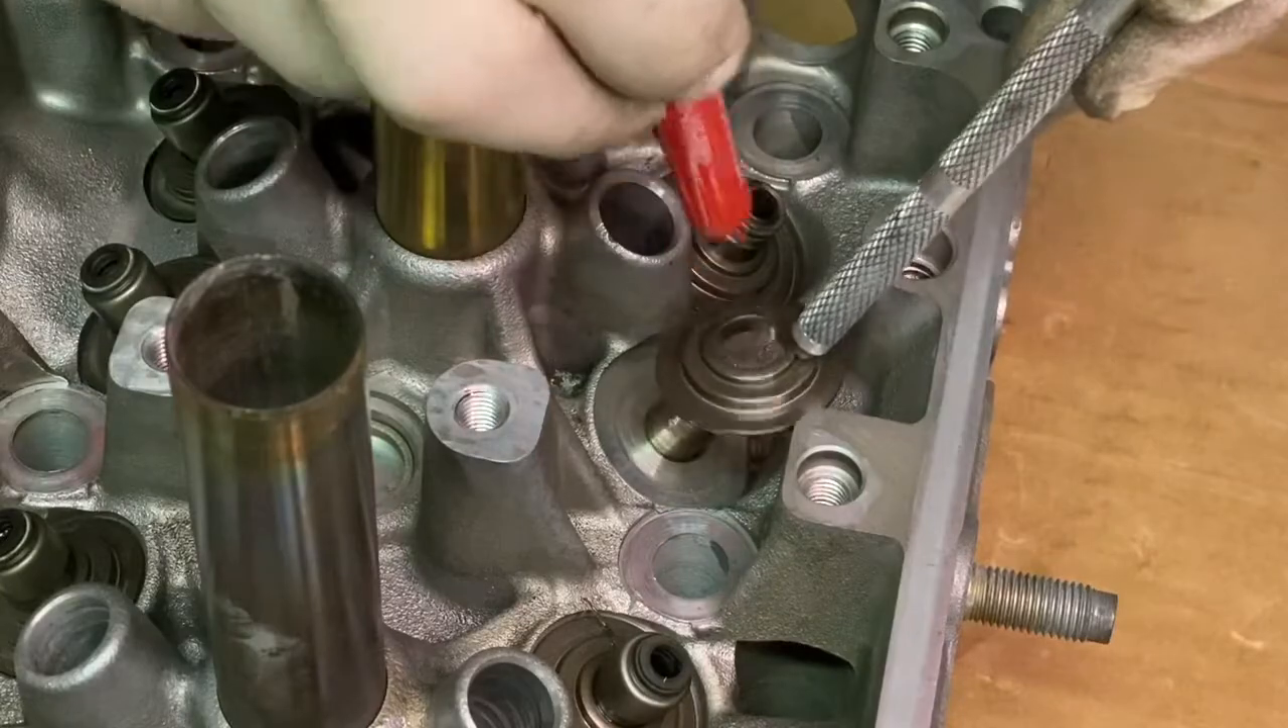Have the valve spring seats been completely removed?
No.